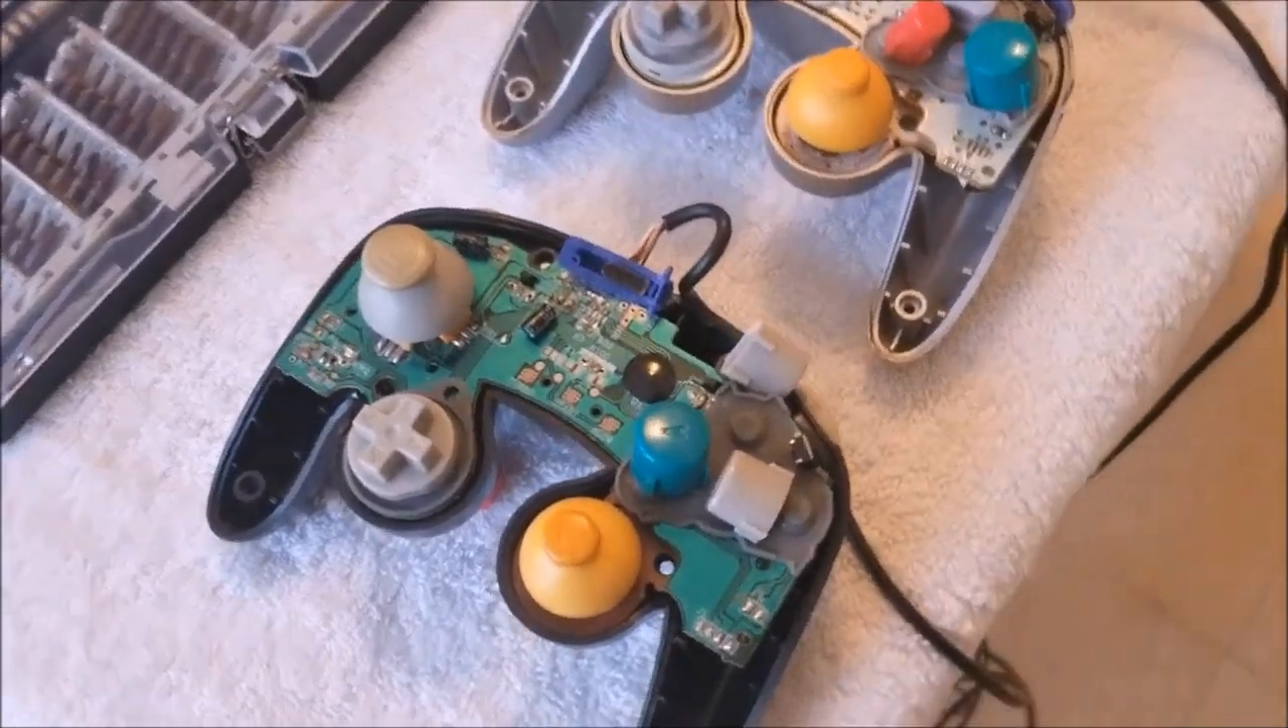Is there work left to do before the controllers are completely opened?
No.